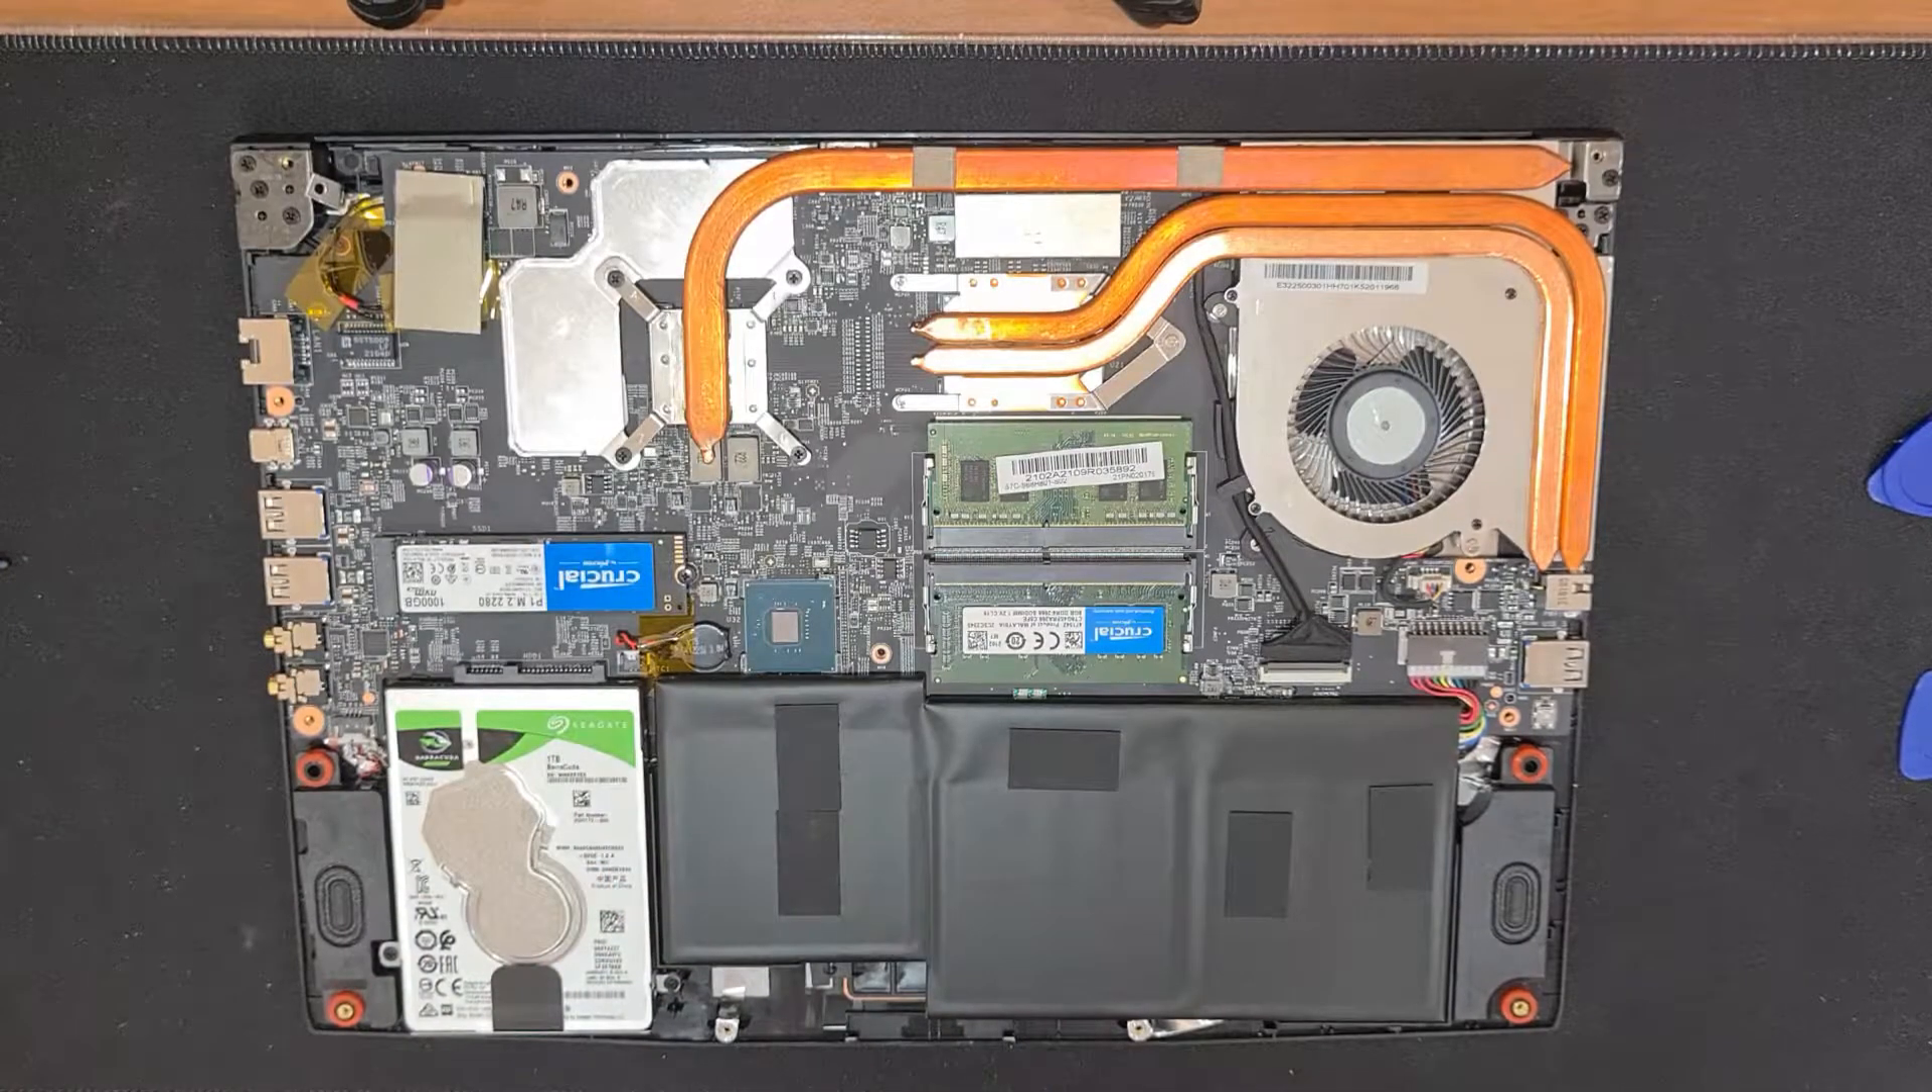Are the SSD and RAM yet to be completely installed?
No.